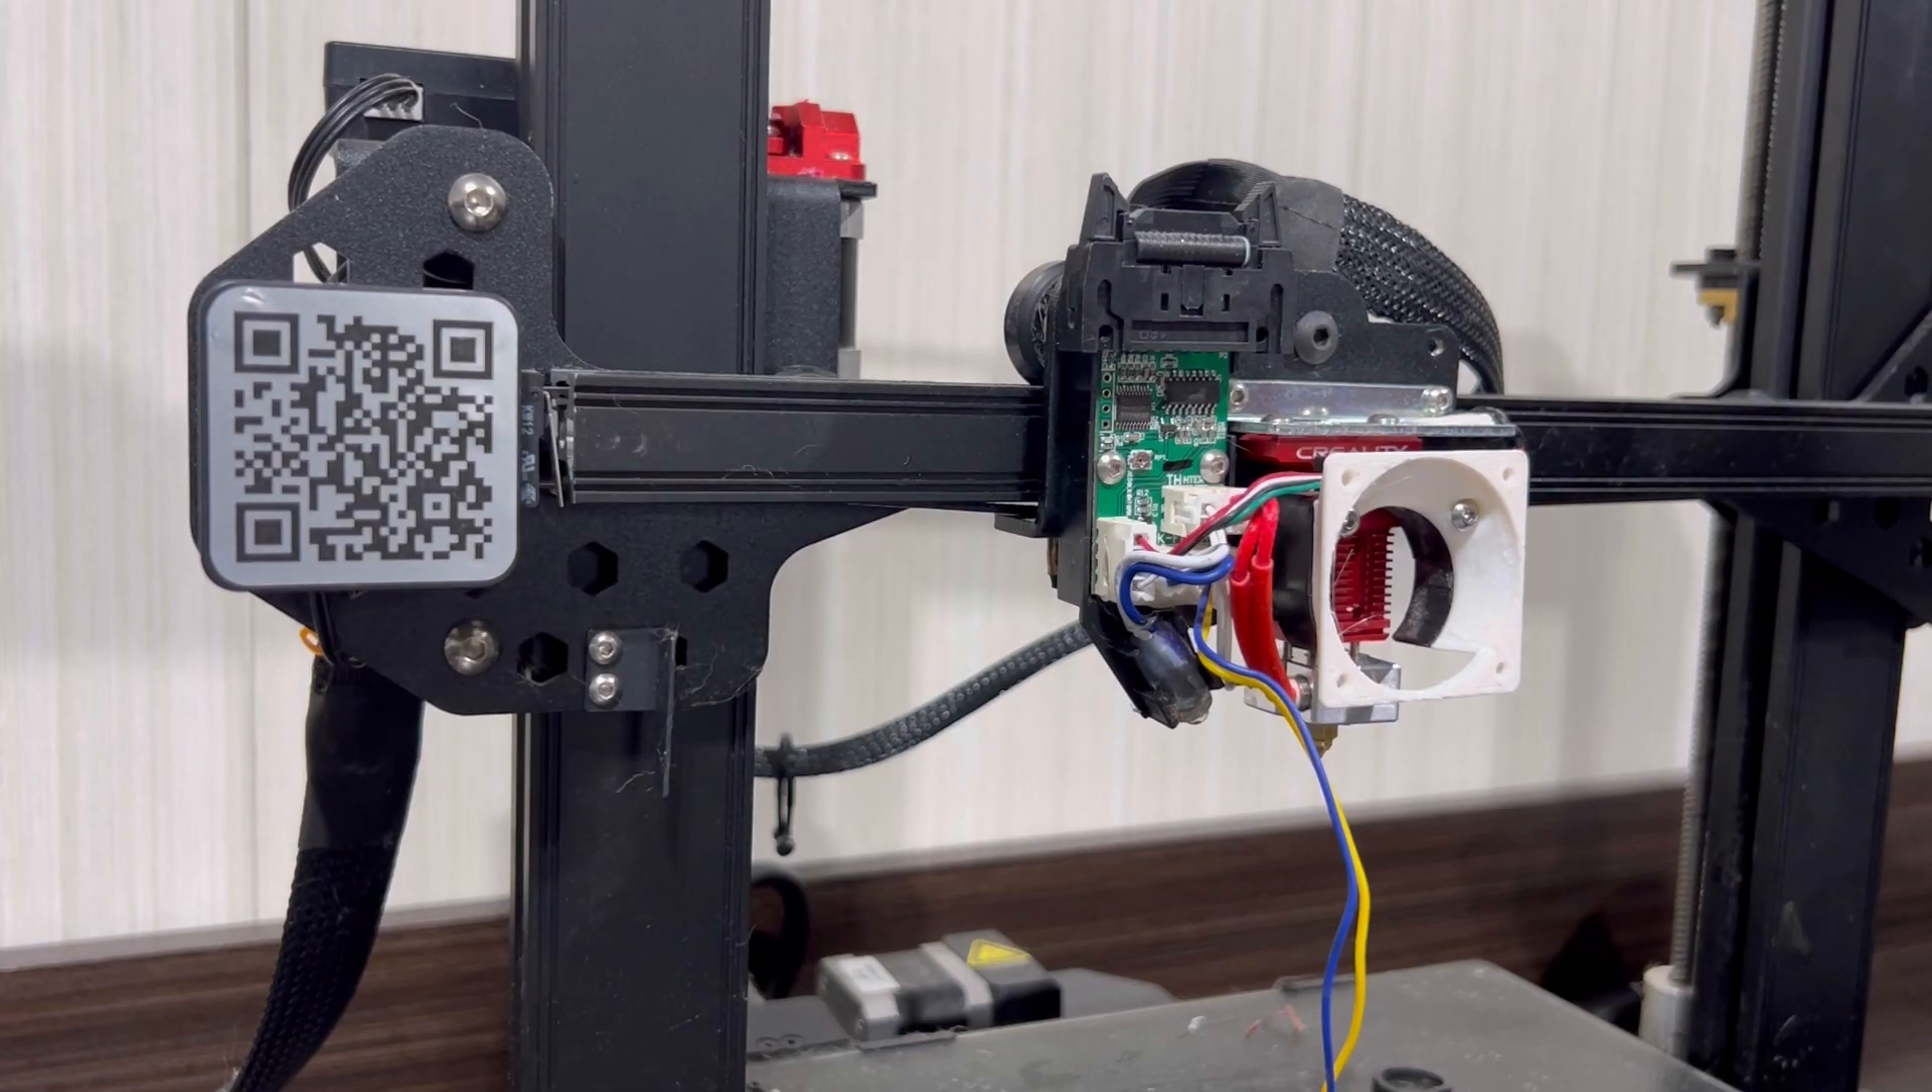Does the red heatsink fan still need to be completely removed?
No.